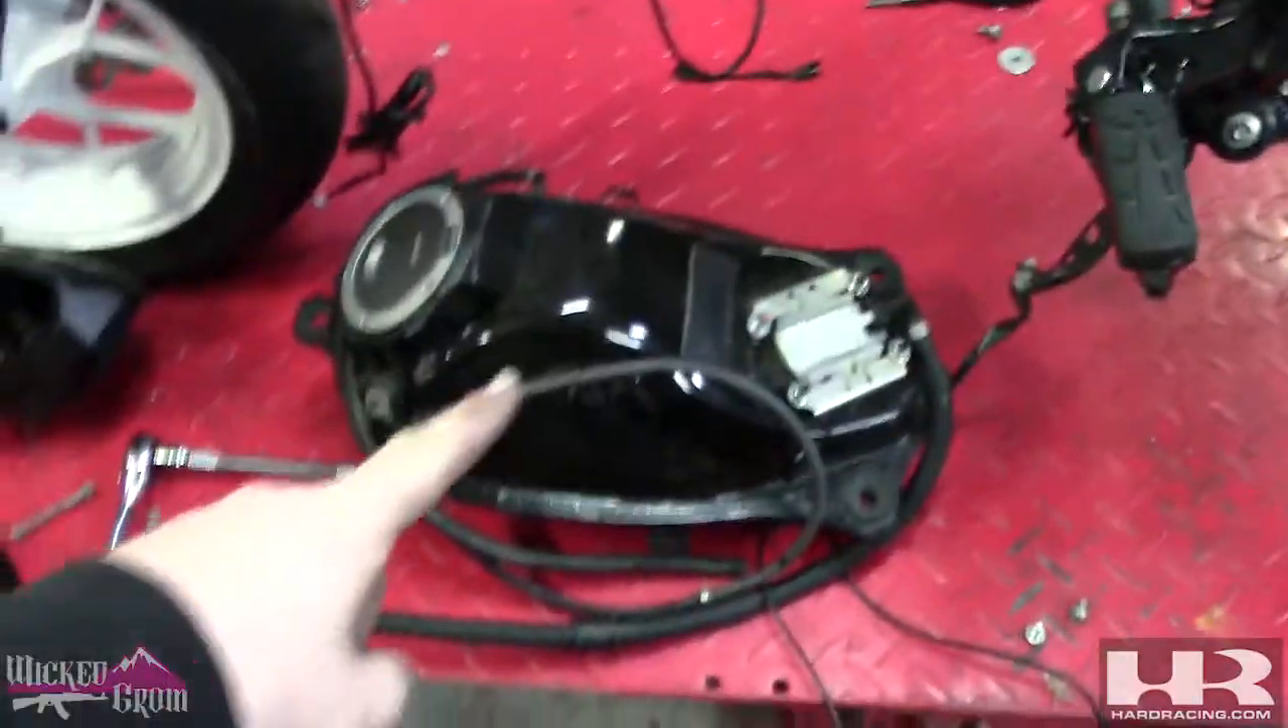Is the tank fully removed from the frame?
Yes.